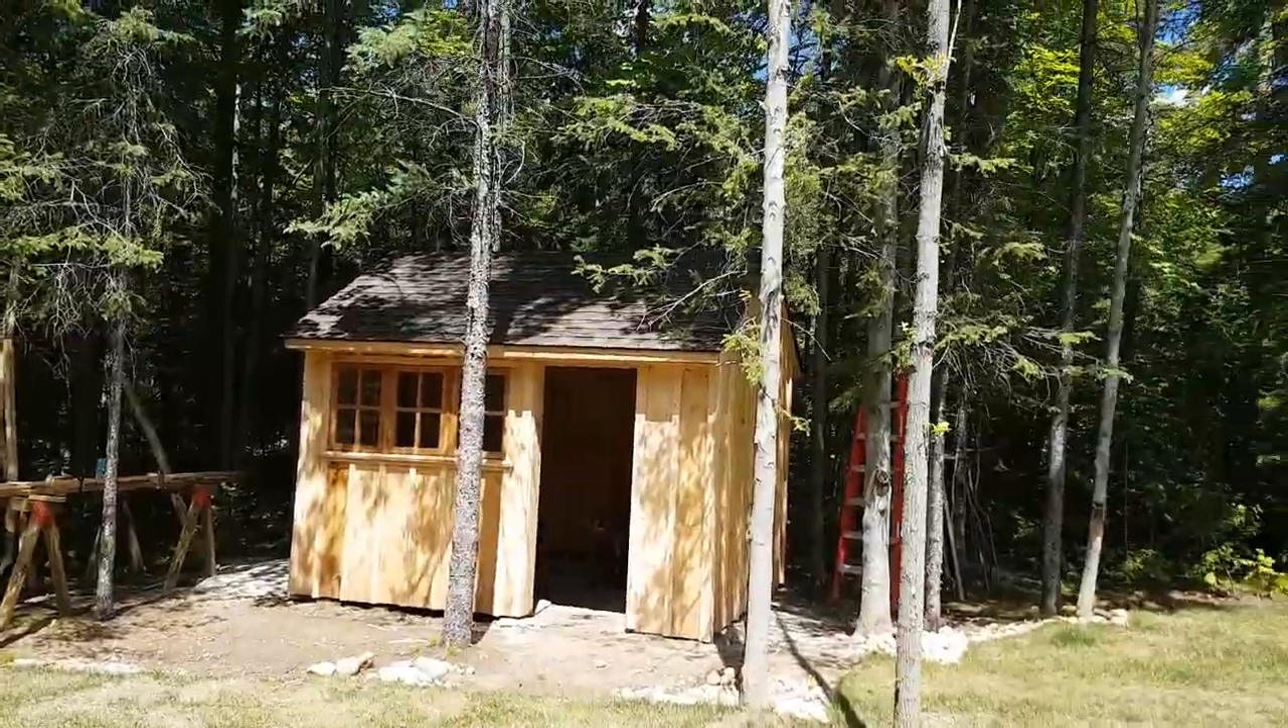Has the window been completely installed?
Yes.